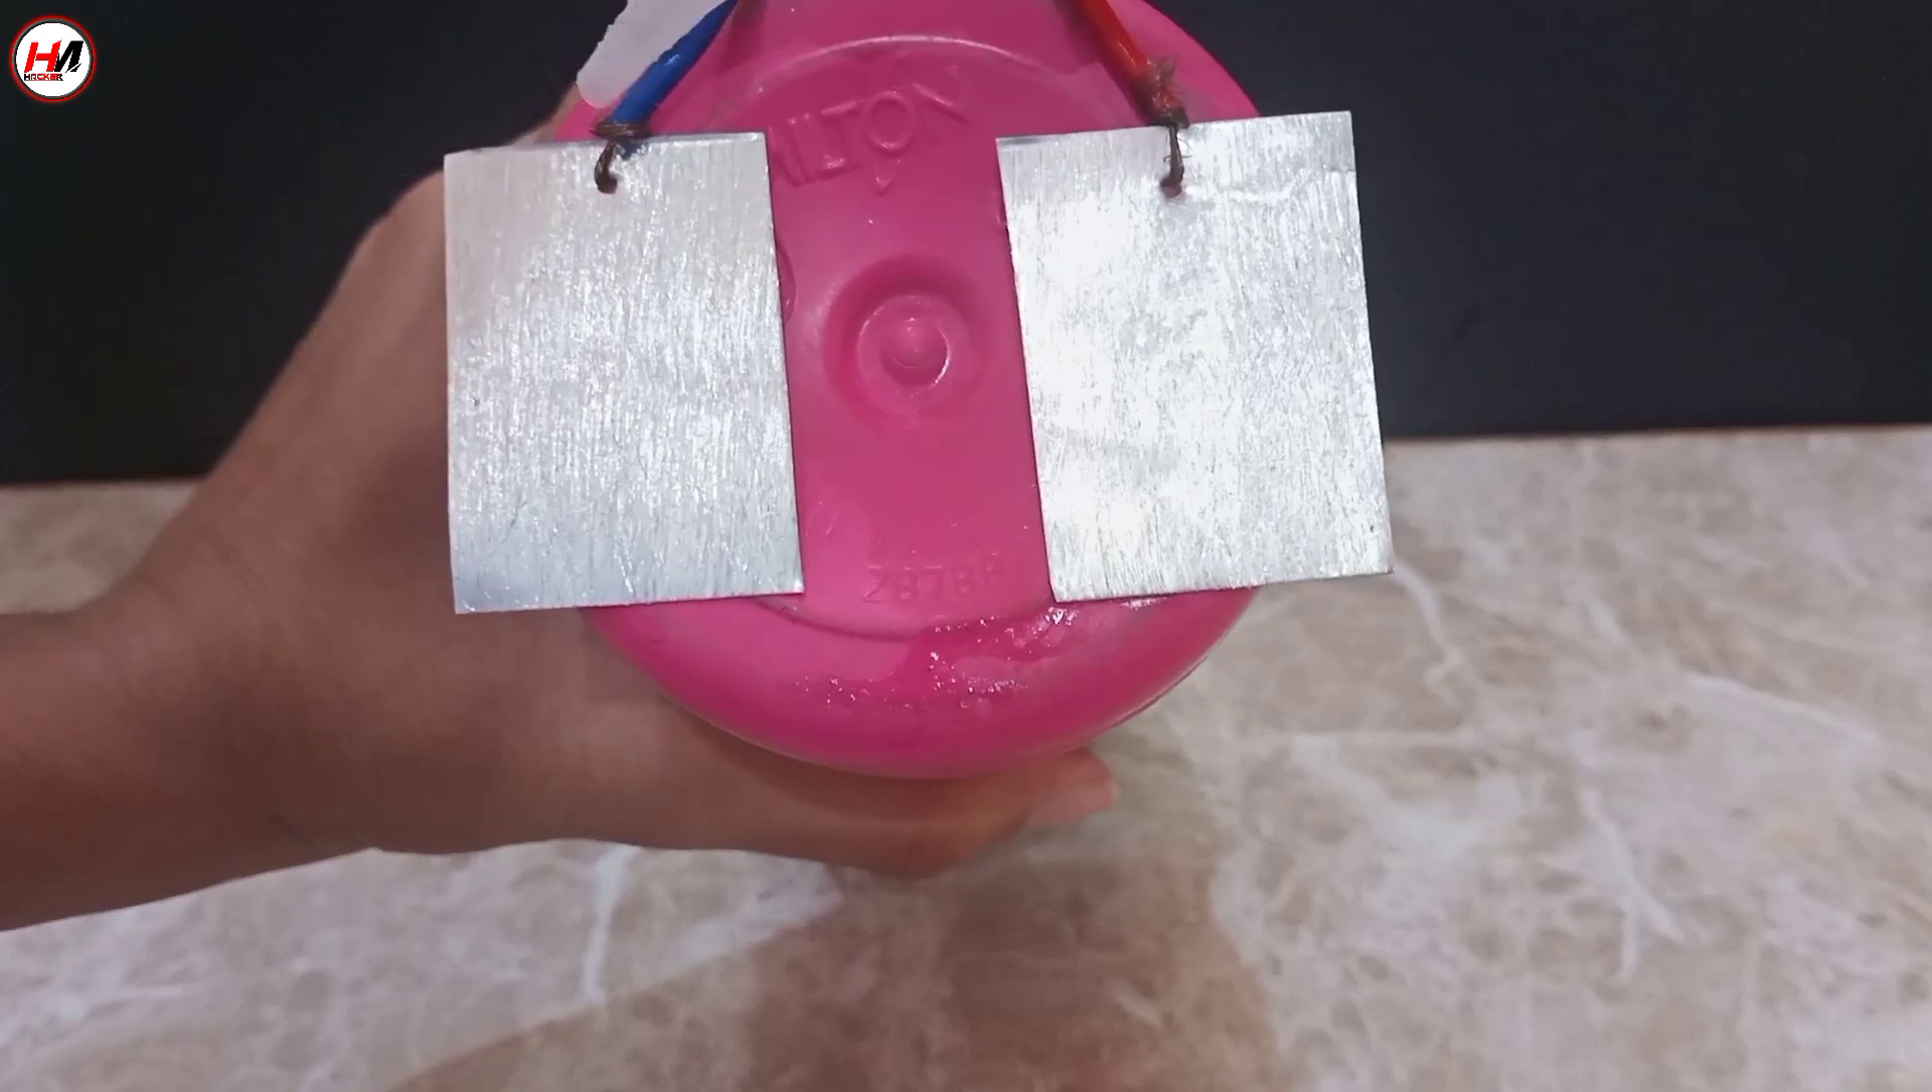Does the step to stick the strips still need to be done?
No.